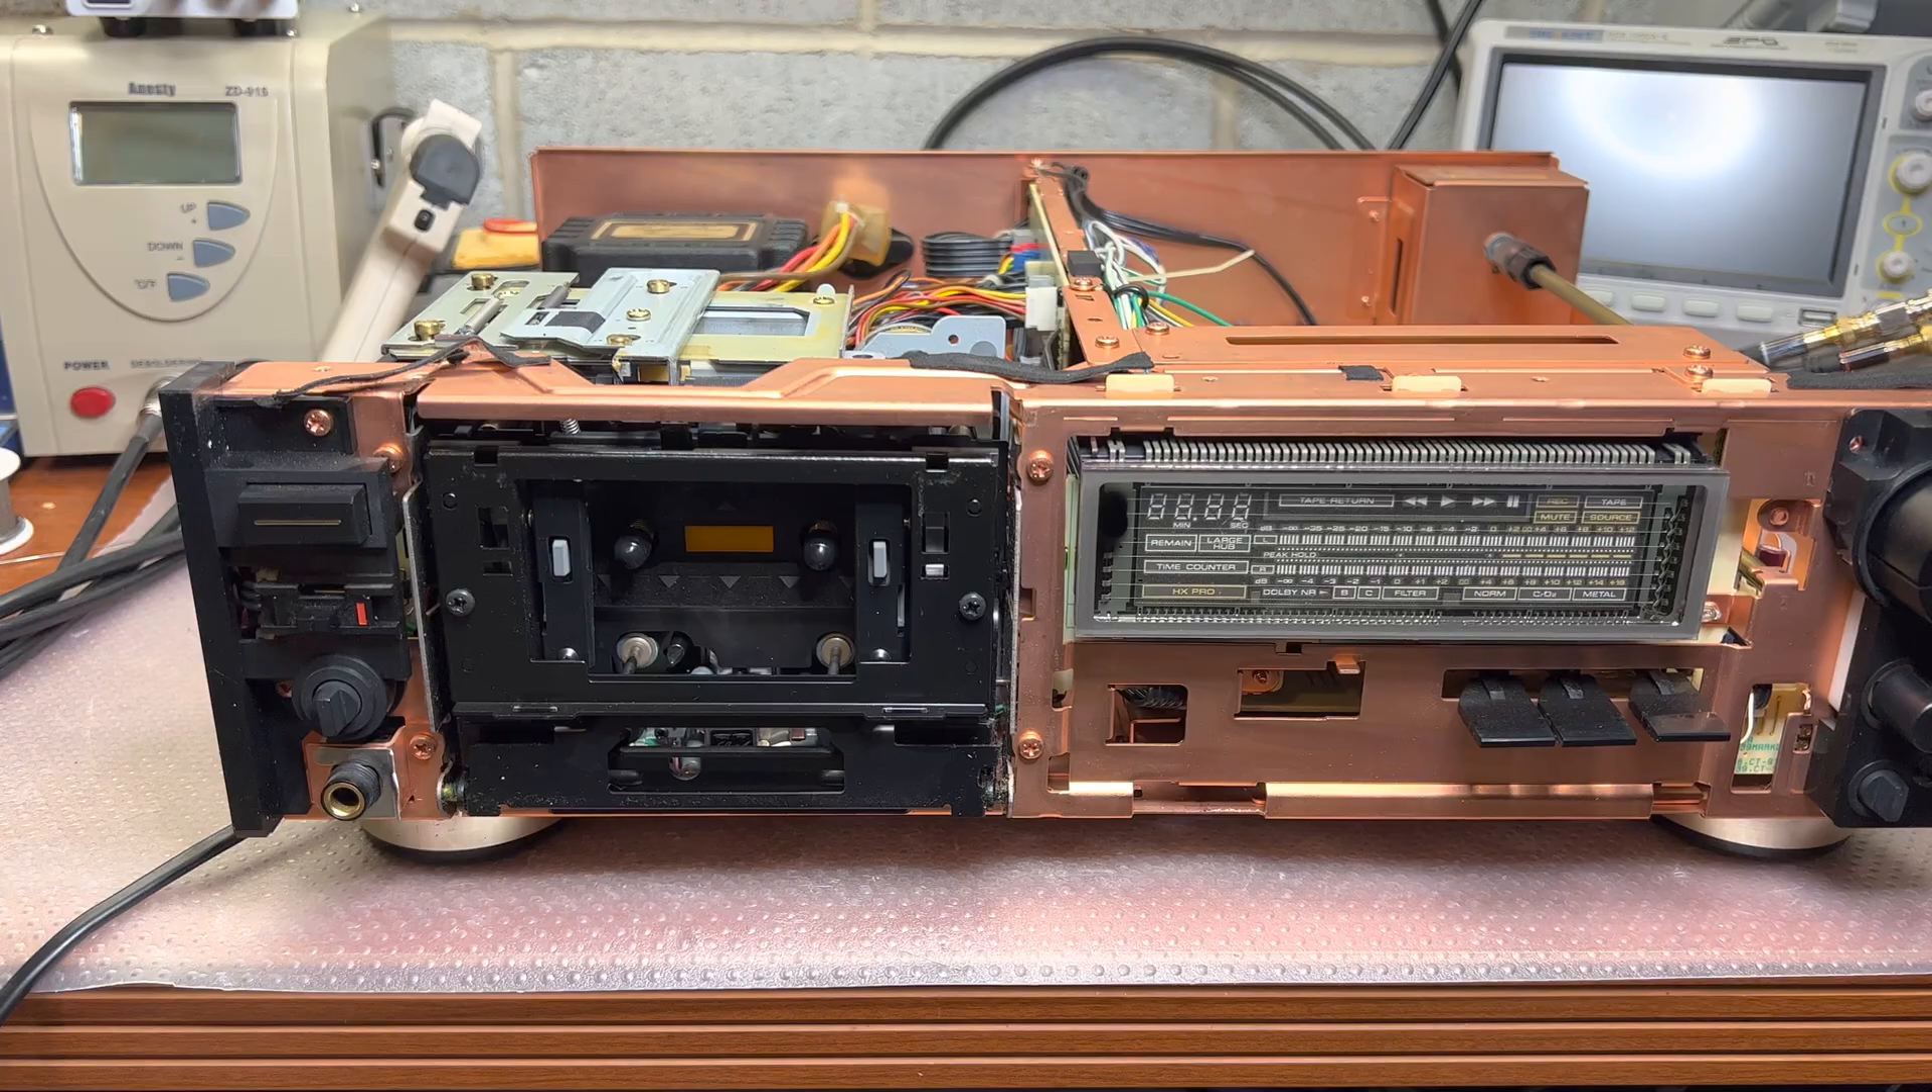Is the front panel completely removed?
Yes.